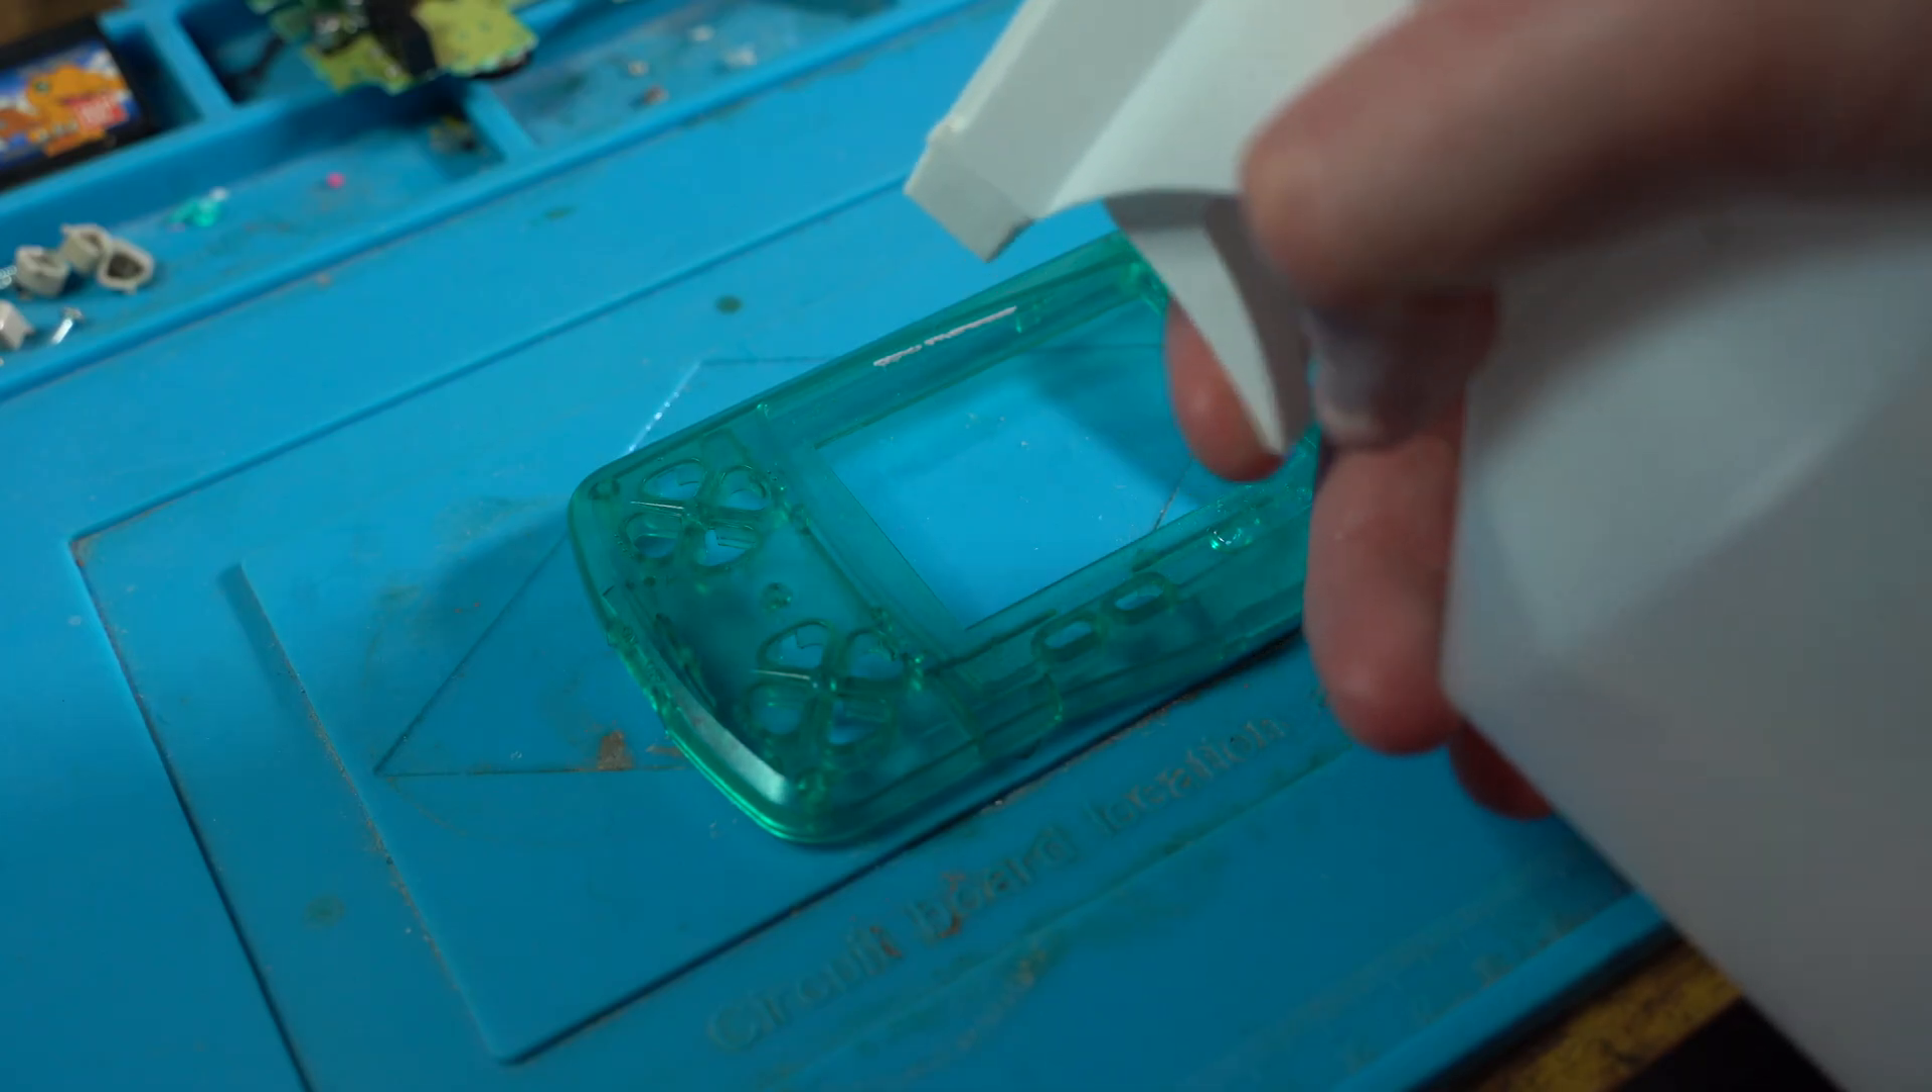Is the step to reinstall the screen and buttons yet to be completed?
Yes.